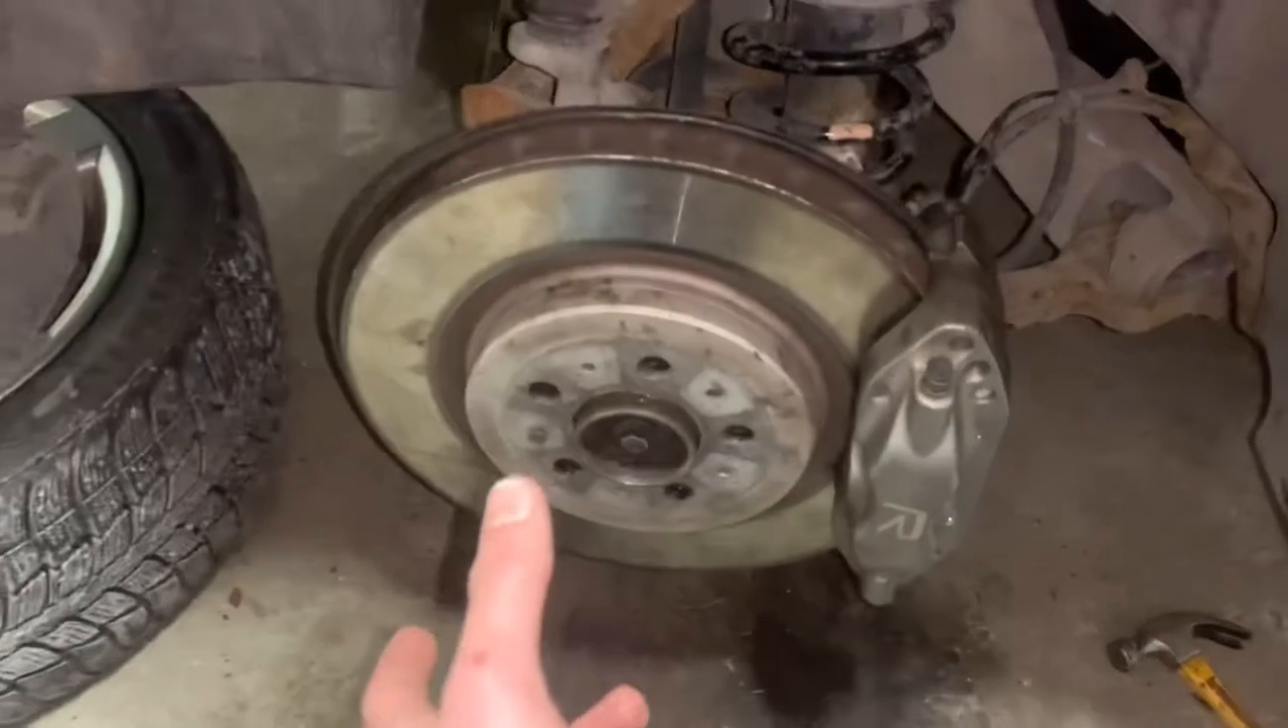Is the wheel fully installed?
No.